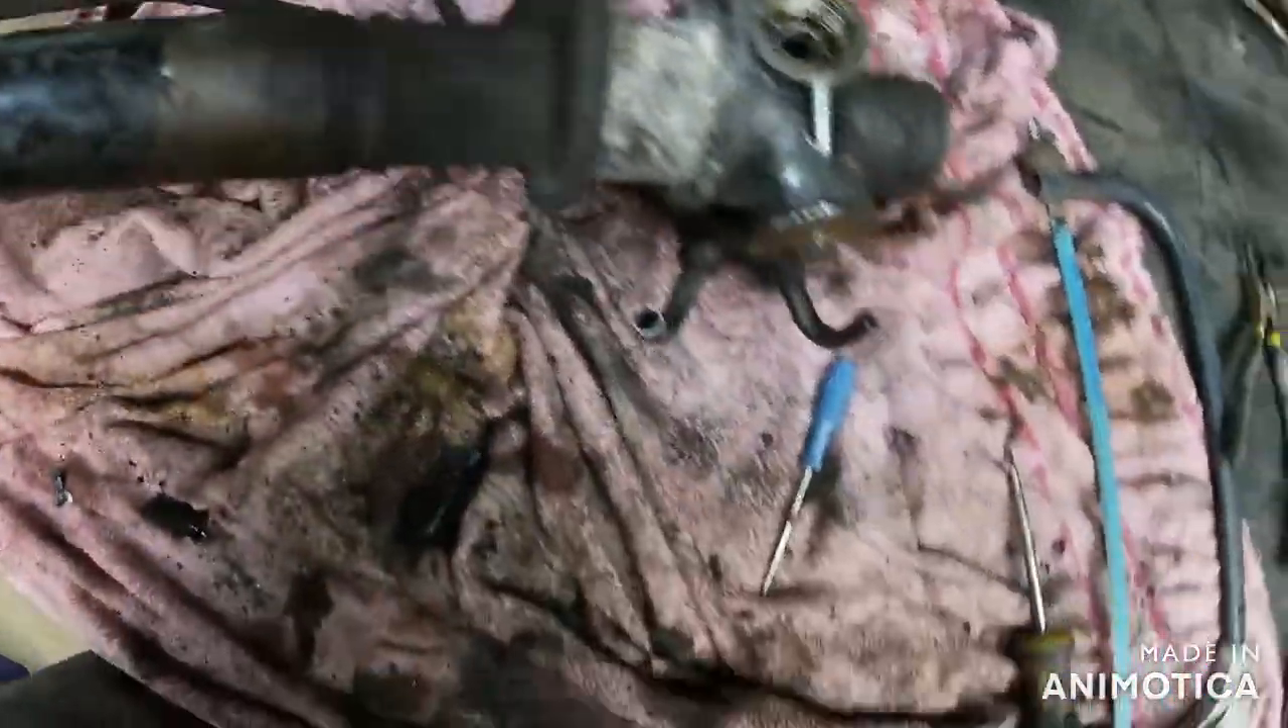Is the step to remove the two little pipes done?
No.